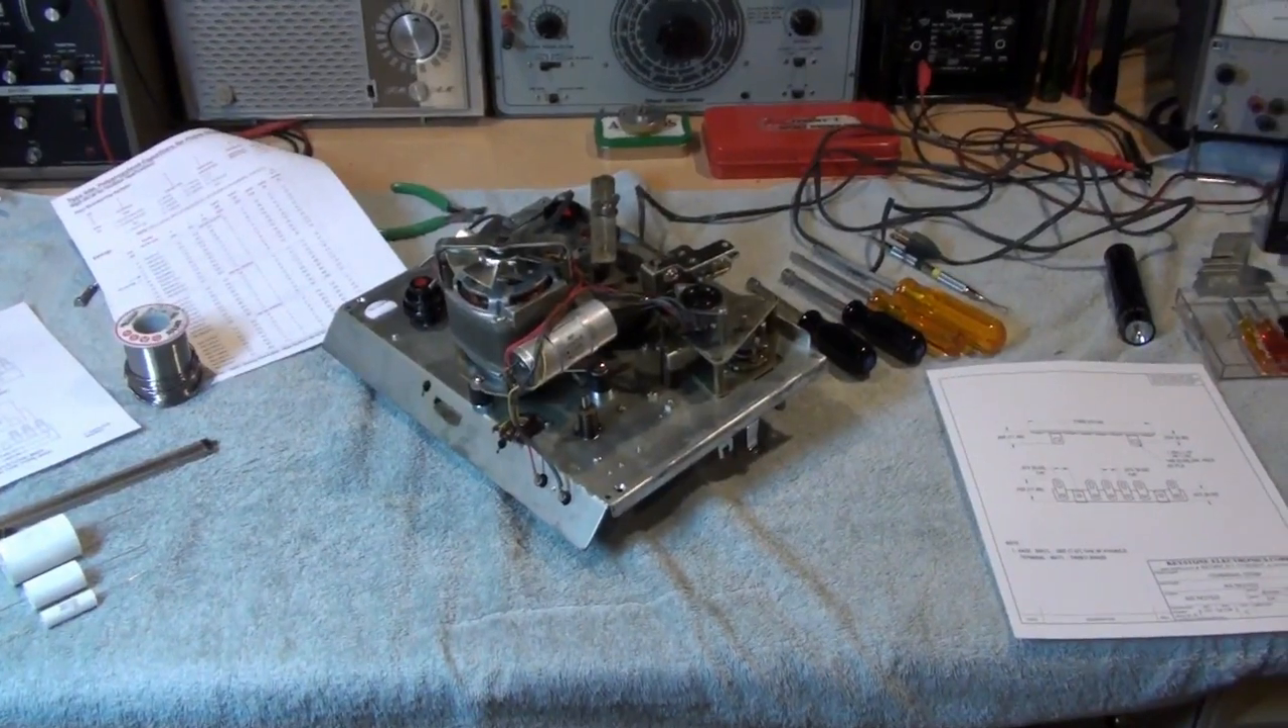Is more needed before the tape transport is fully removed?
No.